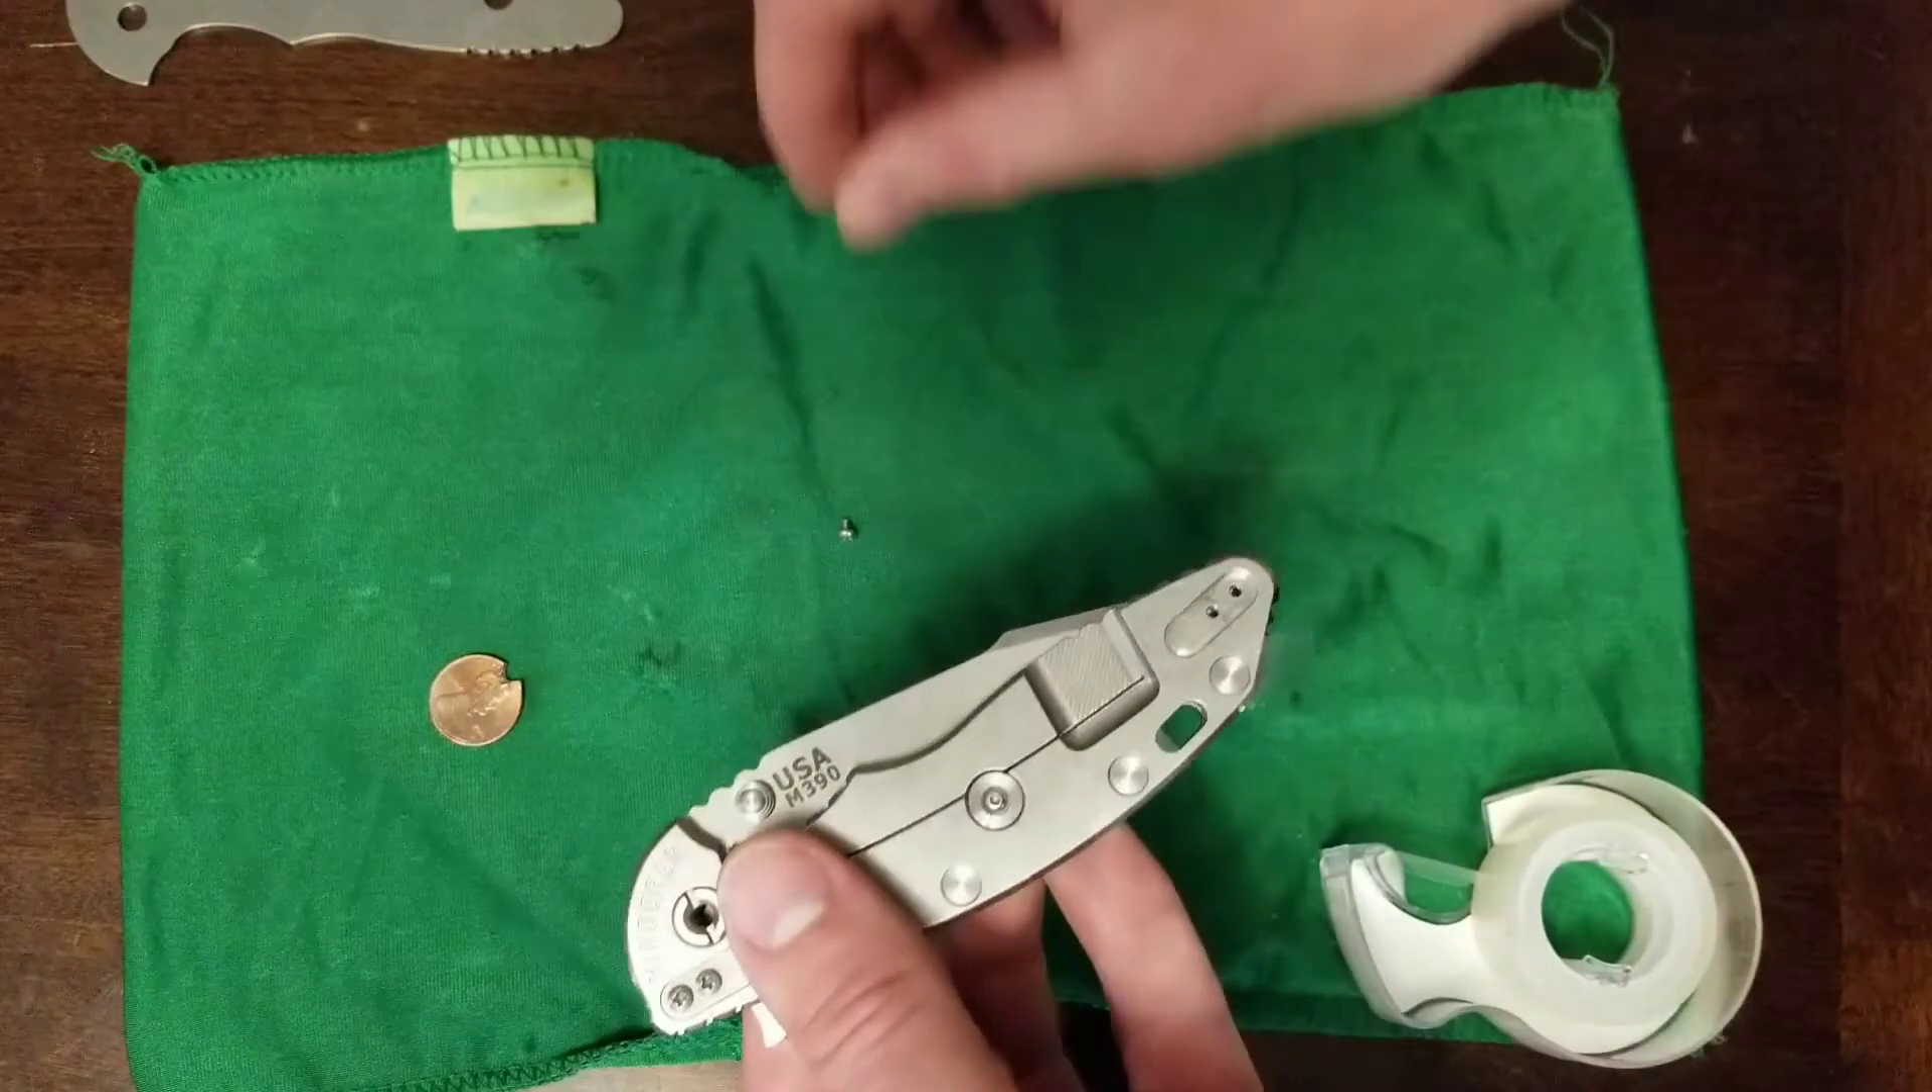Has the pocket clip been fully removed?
Yes.